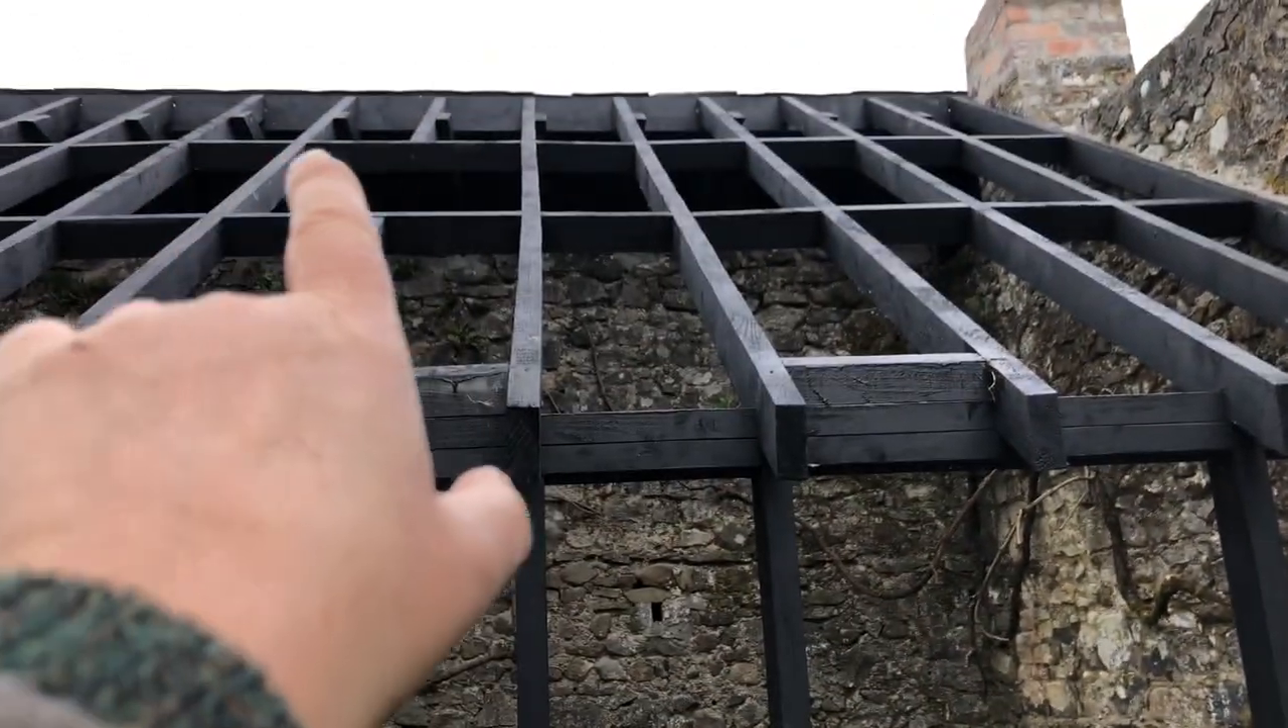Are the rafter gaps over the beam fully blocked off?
No.